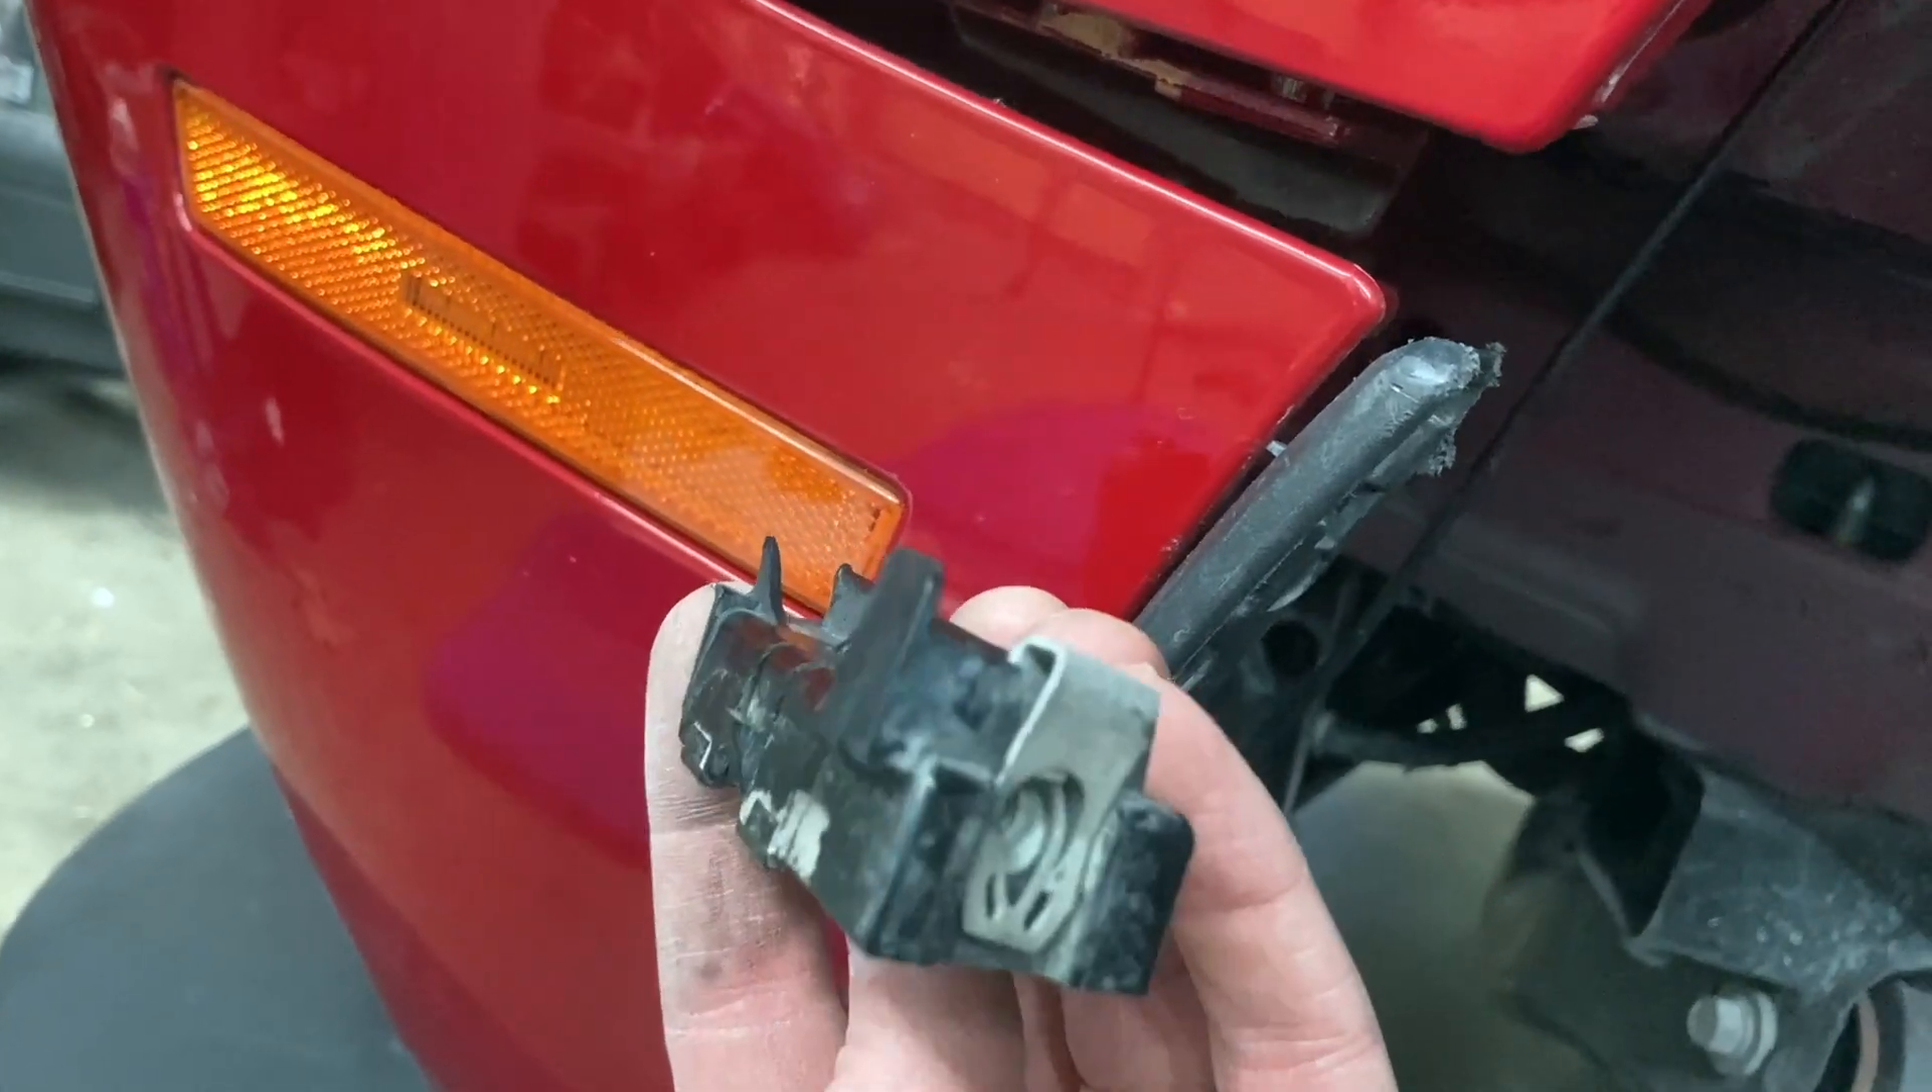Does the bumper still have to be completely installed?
Yes.